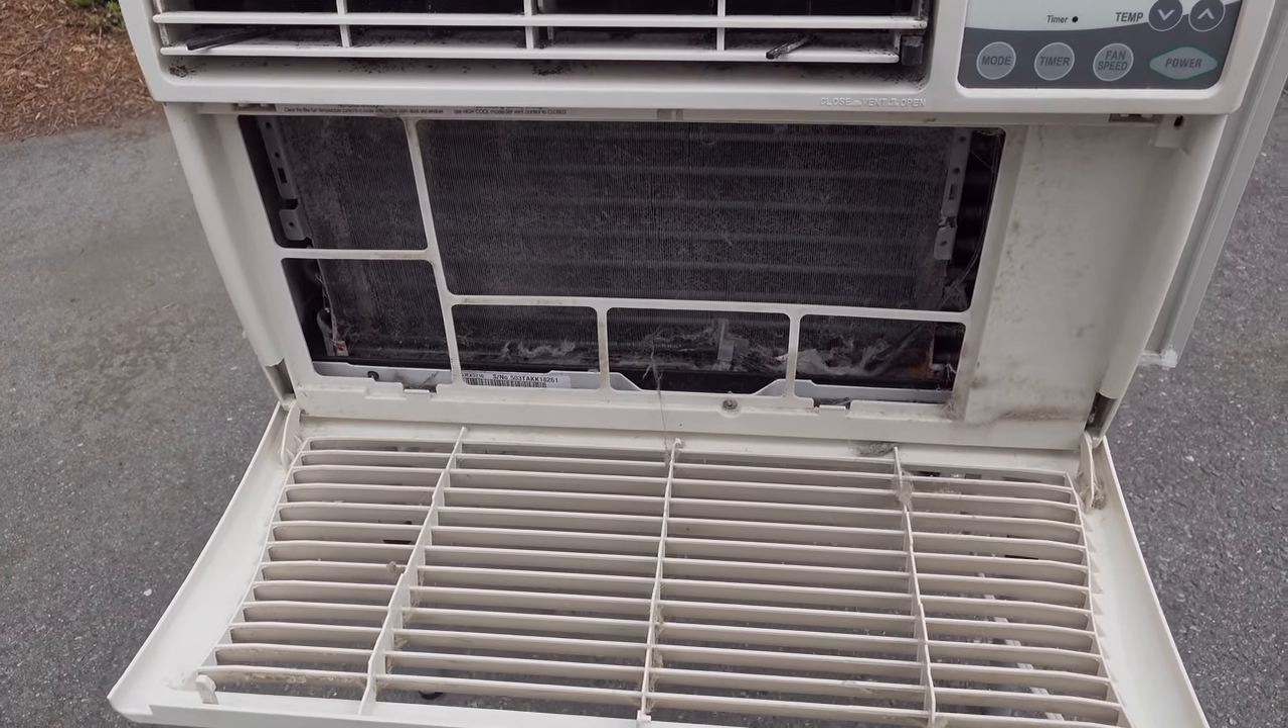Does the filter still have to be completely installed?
Yes.